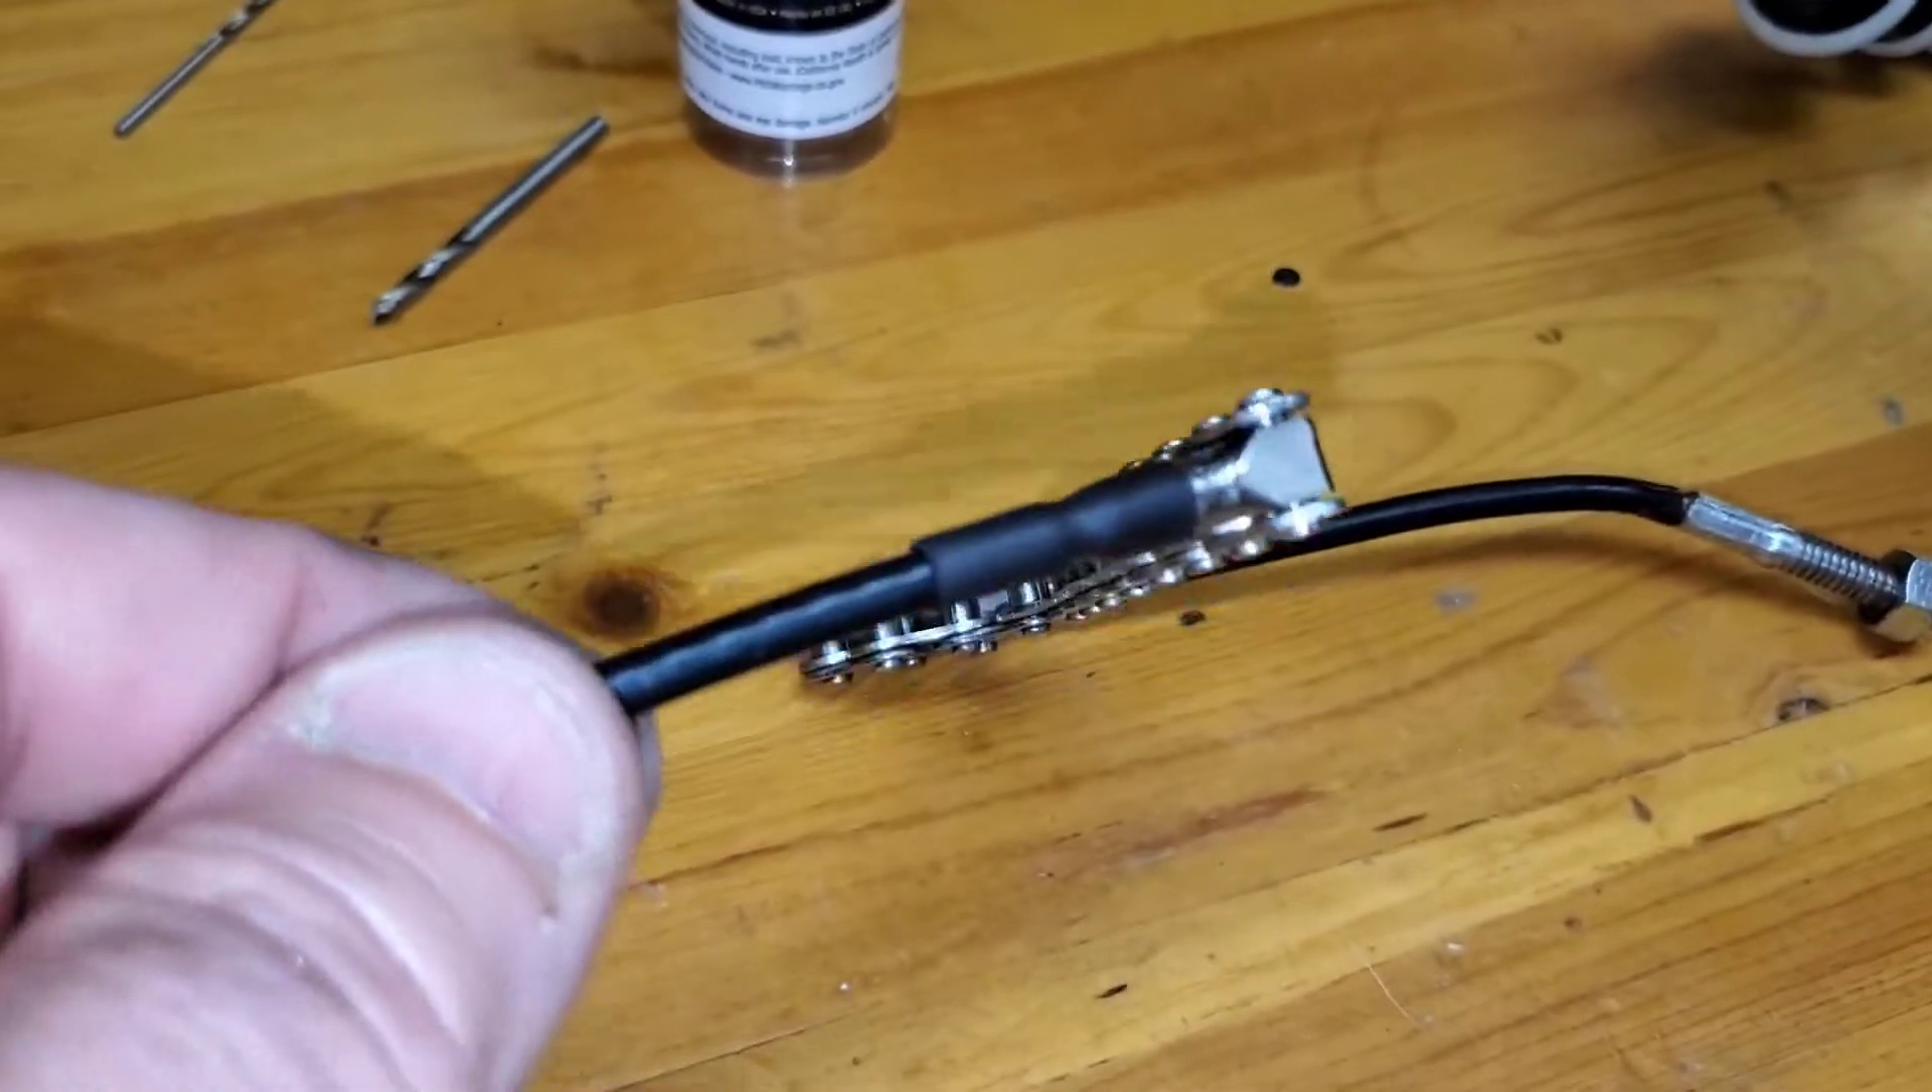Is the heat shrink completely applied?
Yes.